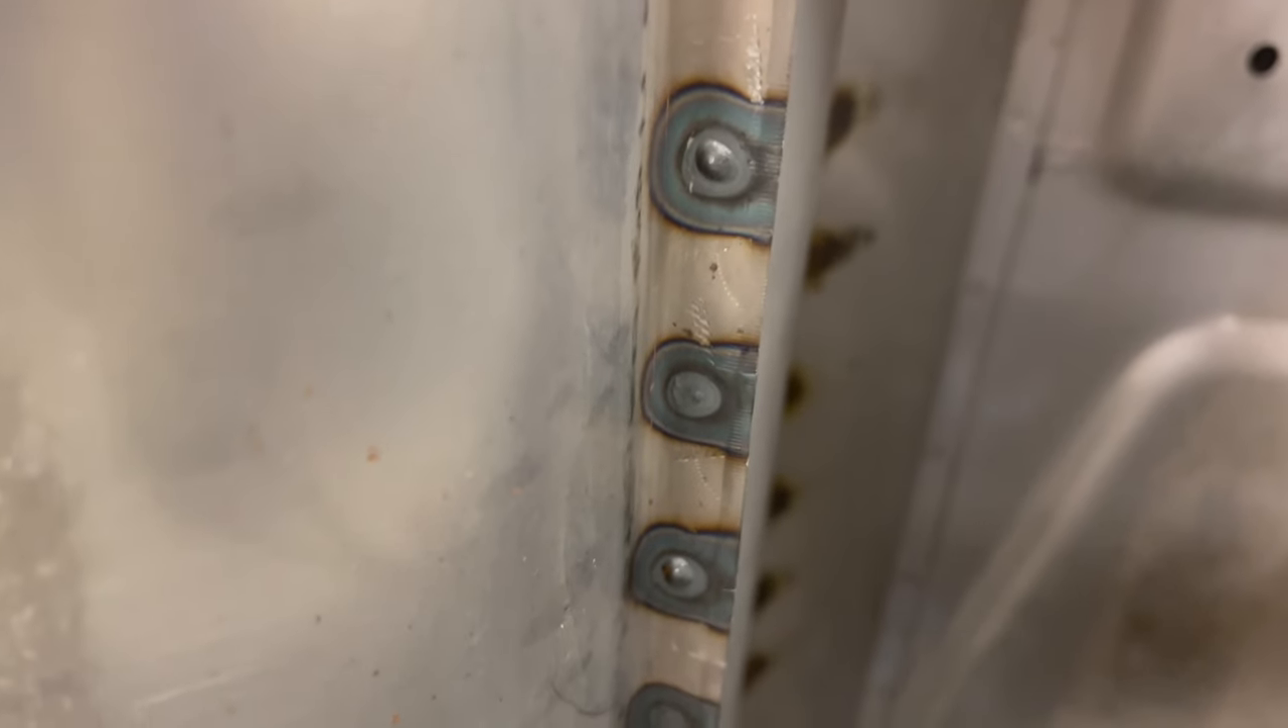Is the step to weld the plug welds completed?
Yes.